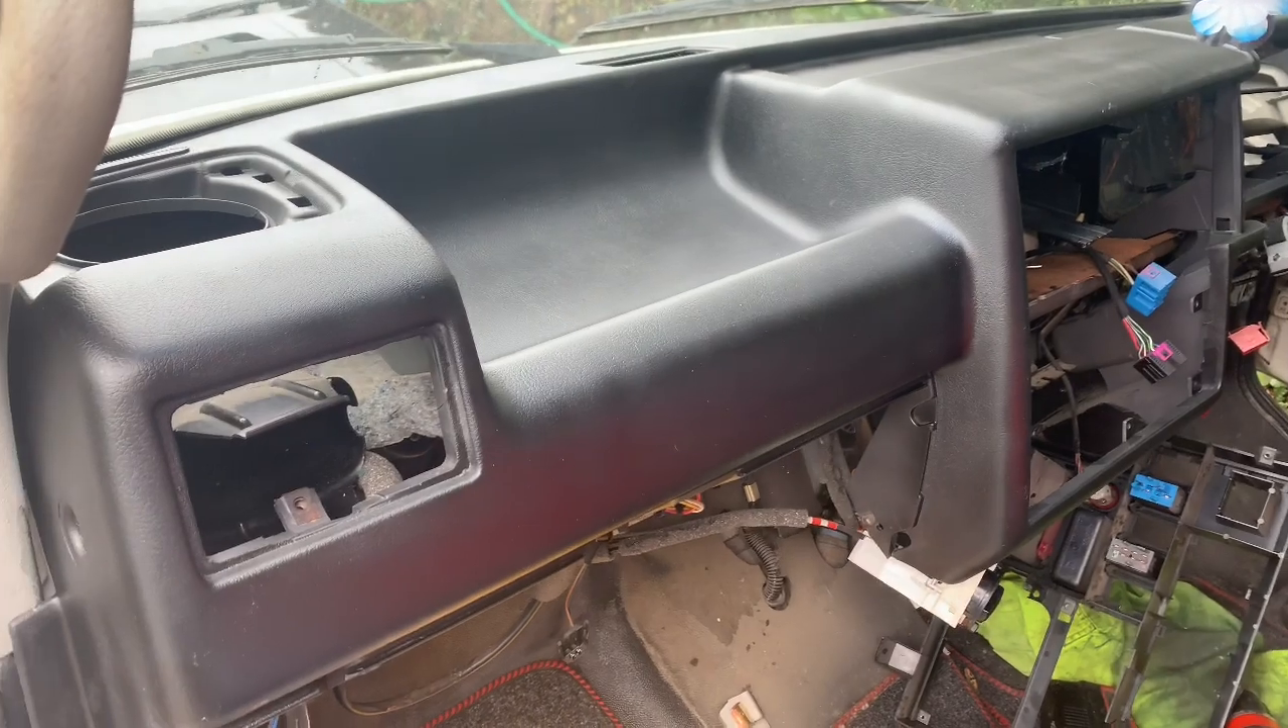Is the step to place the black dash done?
Yes.